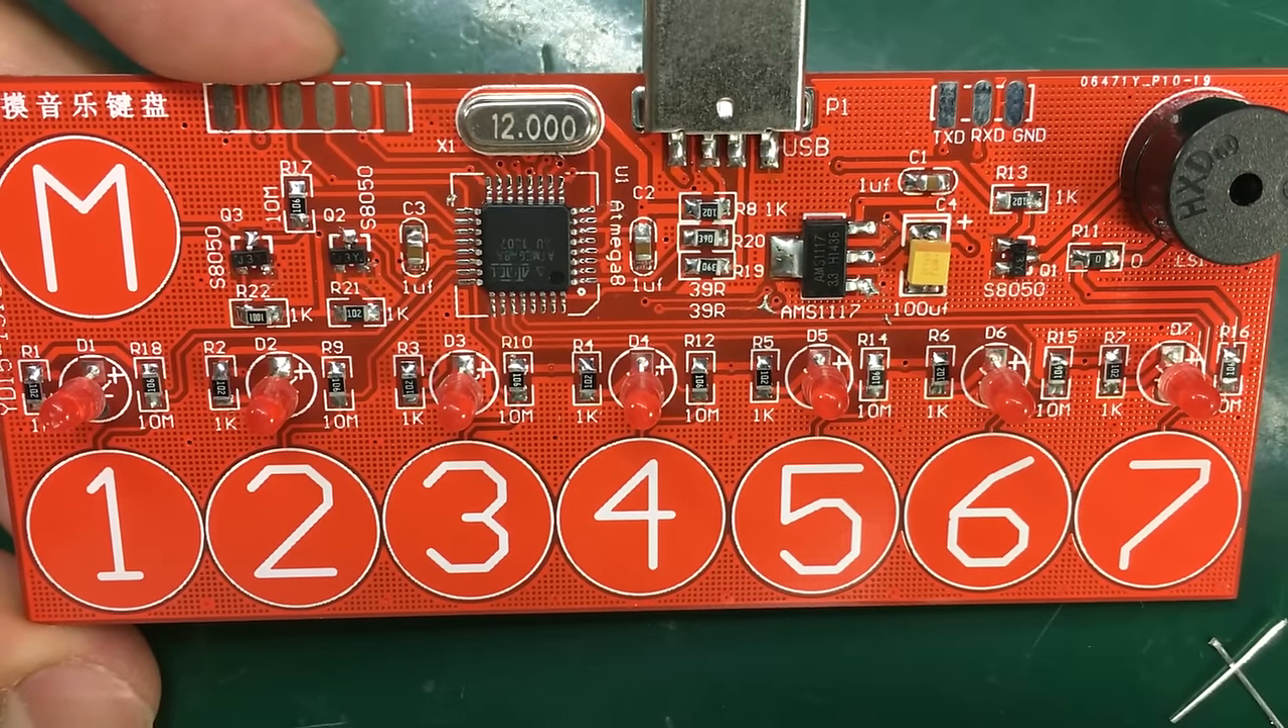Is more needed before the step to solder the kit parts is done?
No.